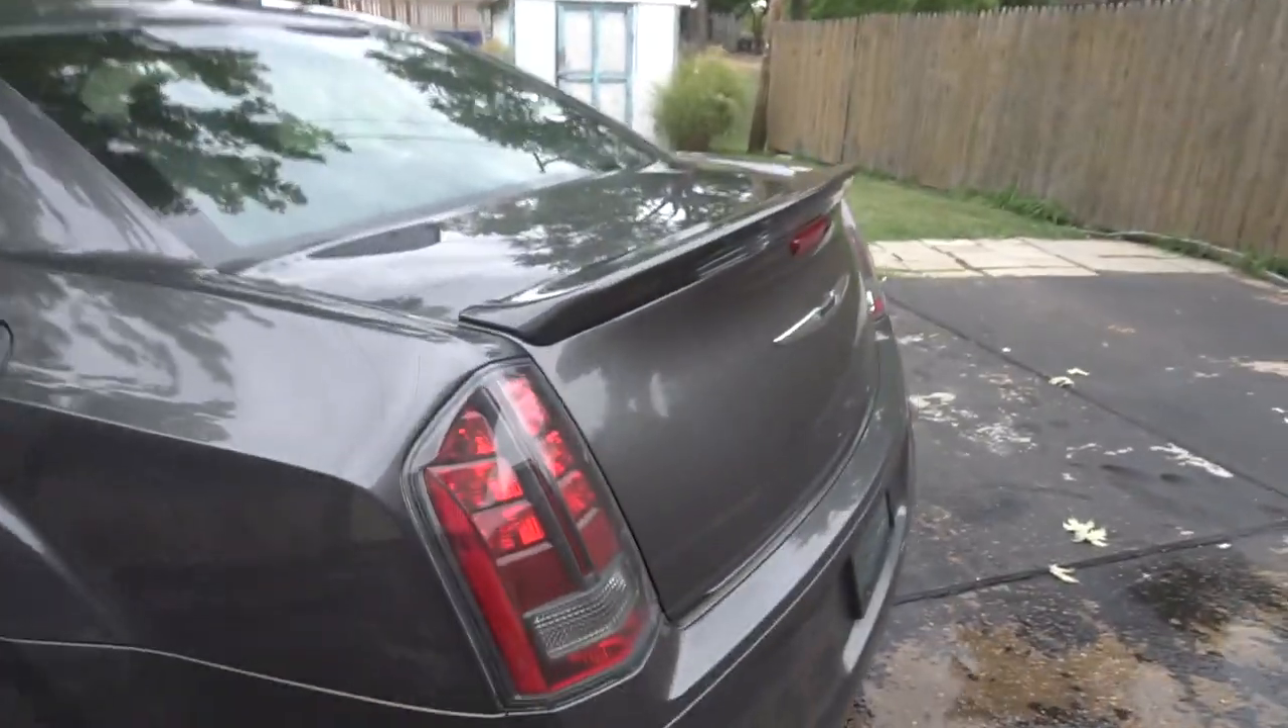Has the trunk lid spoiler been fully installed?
Yes.